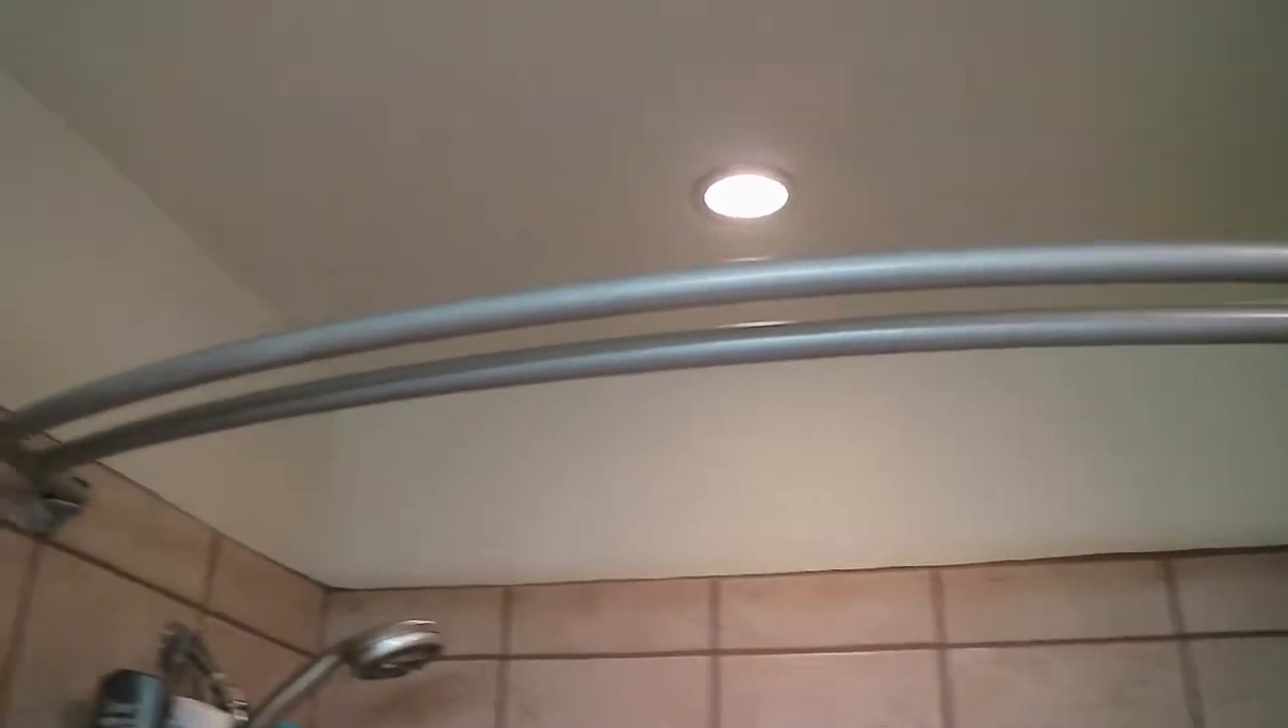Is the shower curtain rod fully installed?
Yes.